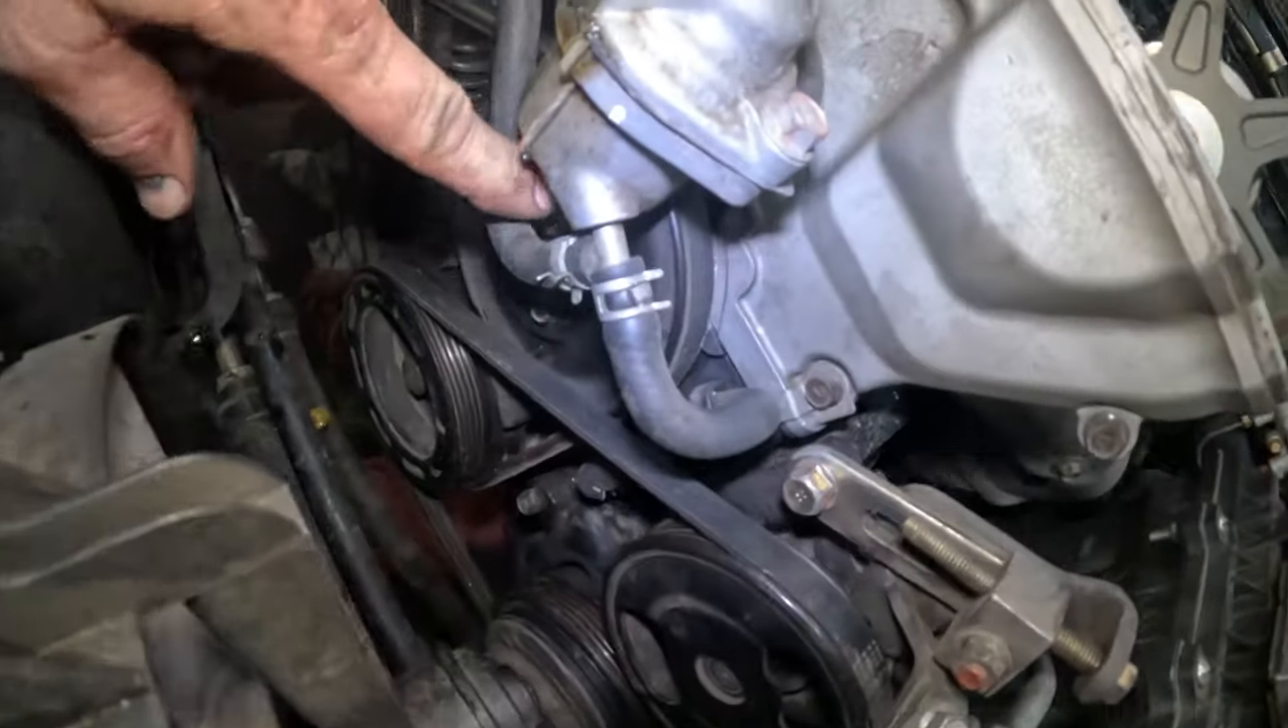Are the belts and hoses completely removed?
No.